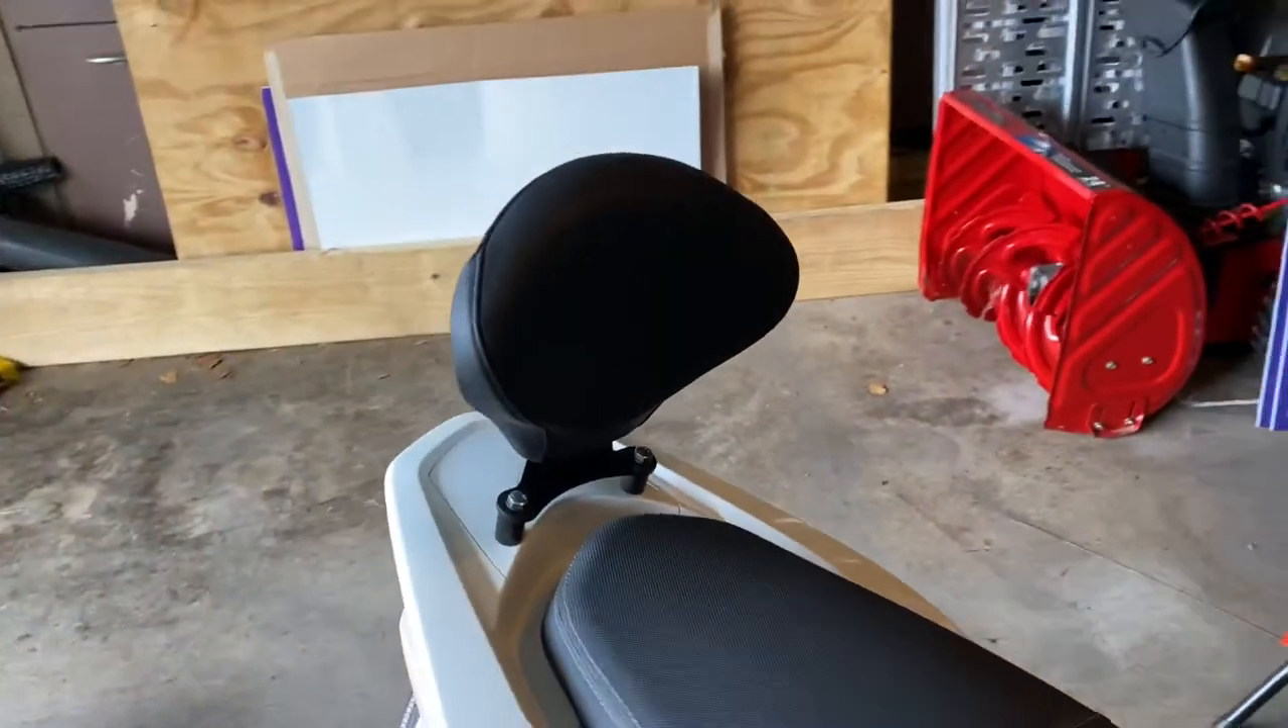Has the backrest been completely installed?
Yes.